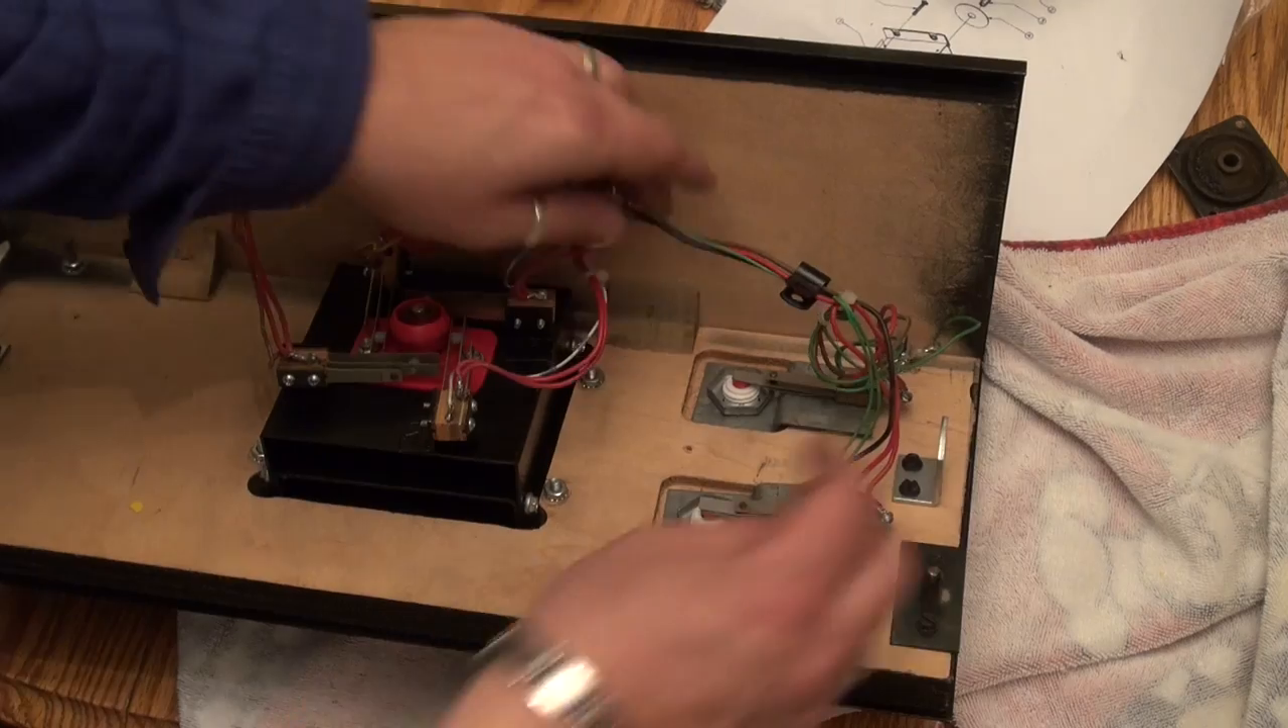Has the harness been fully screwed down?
No.